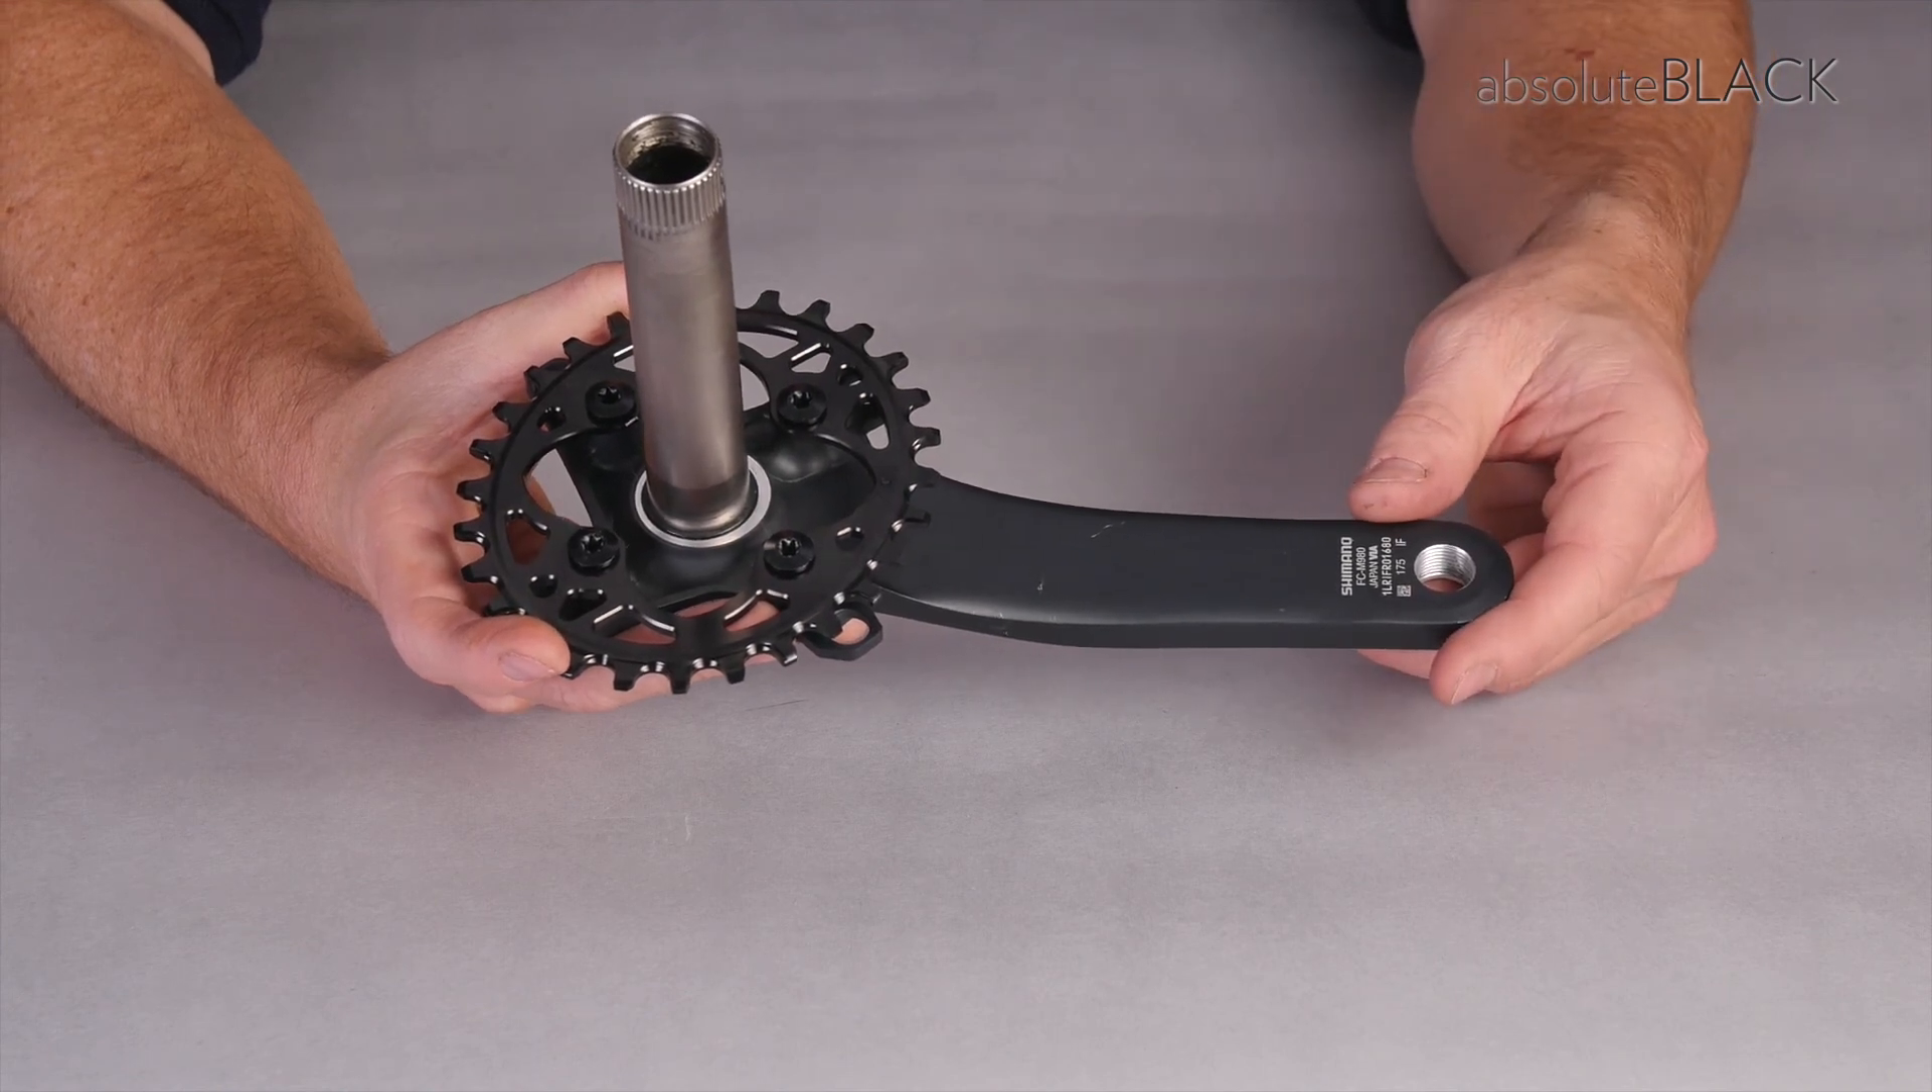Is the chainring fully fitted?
Yes.